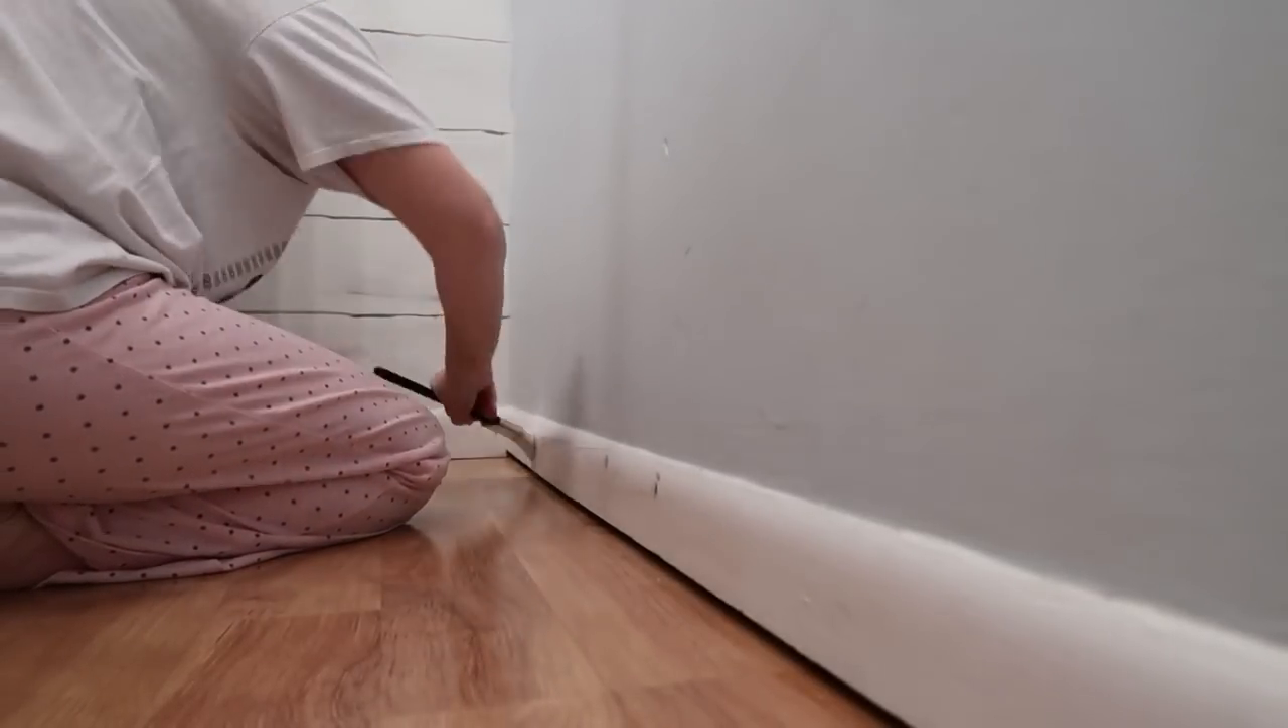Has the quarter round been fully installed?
No.